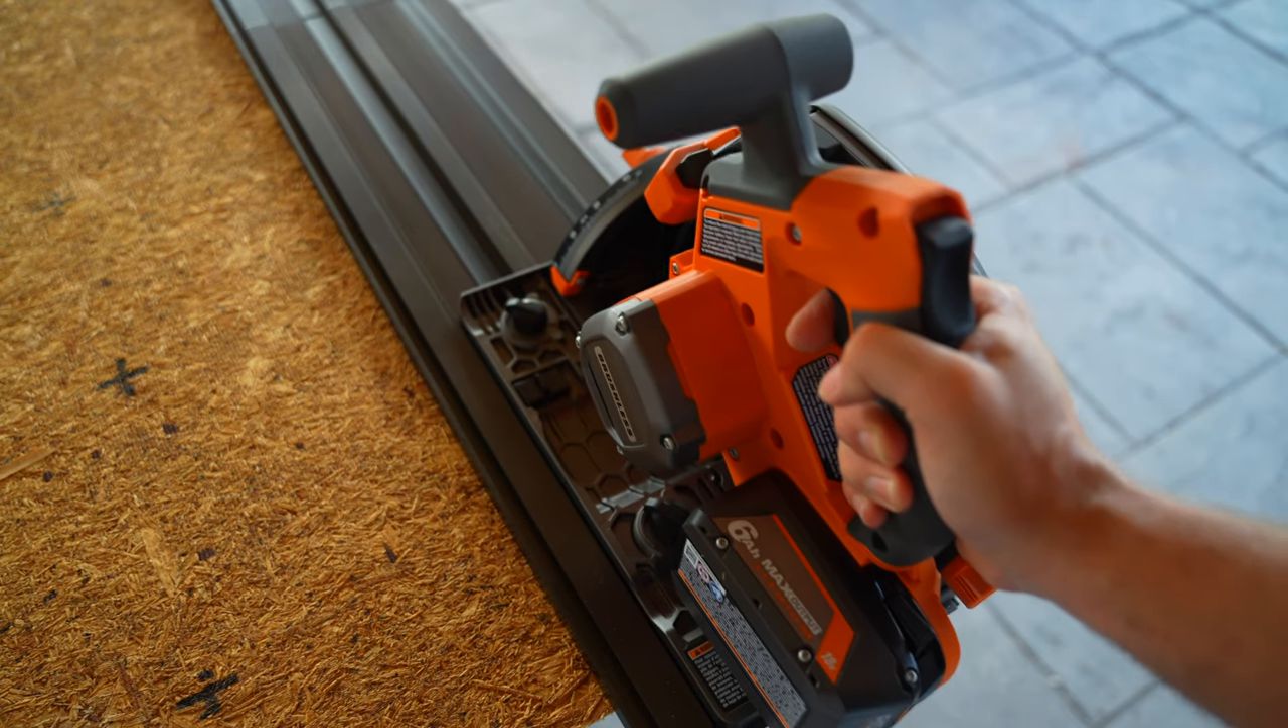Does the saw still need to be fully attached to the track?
No.